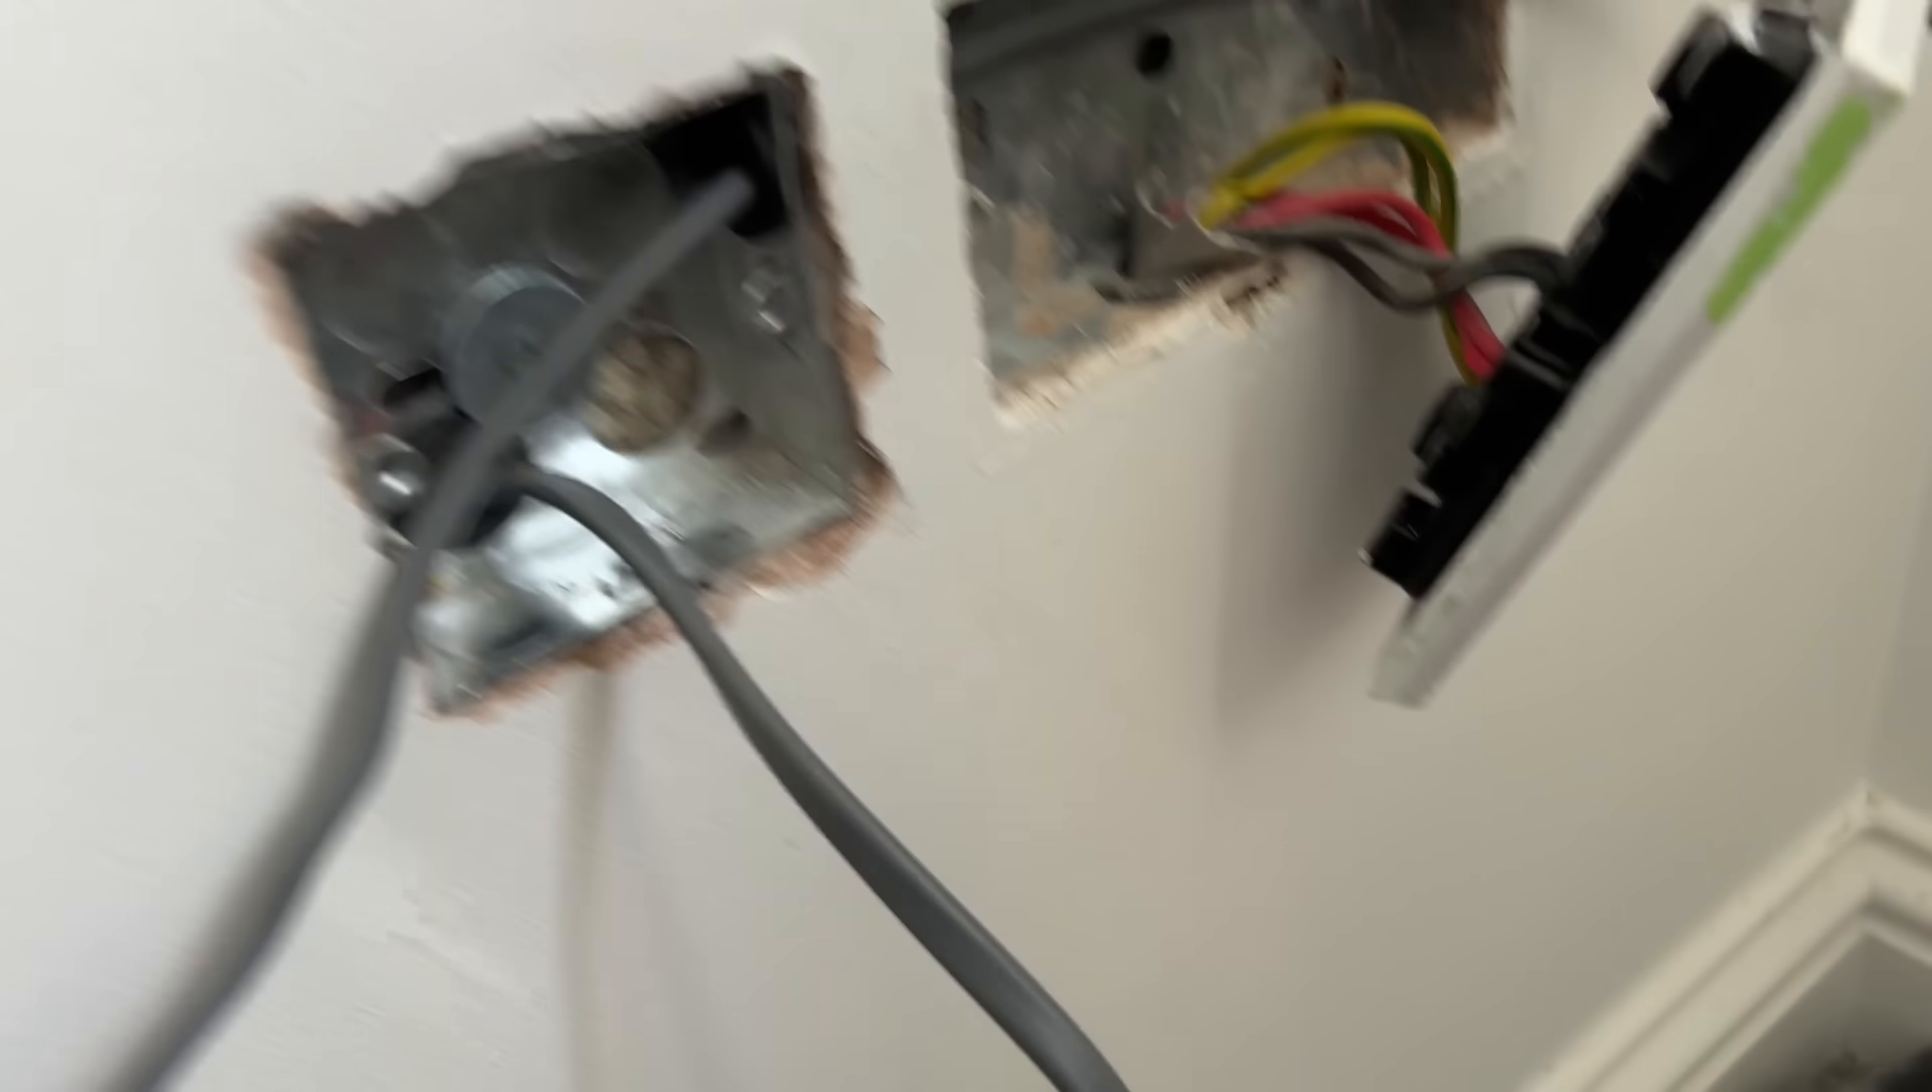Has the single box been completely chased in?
Yes.